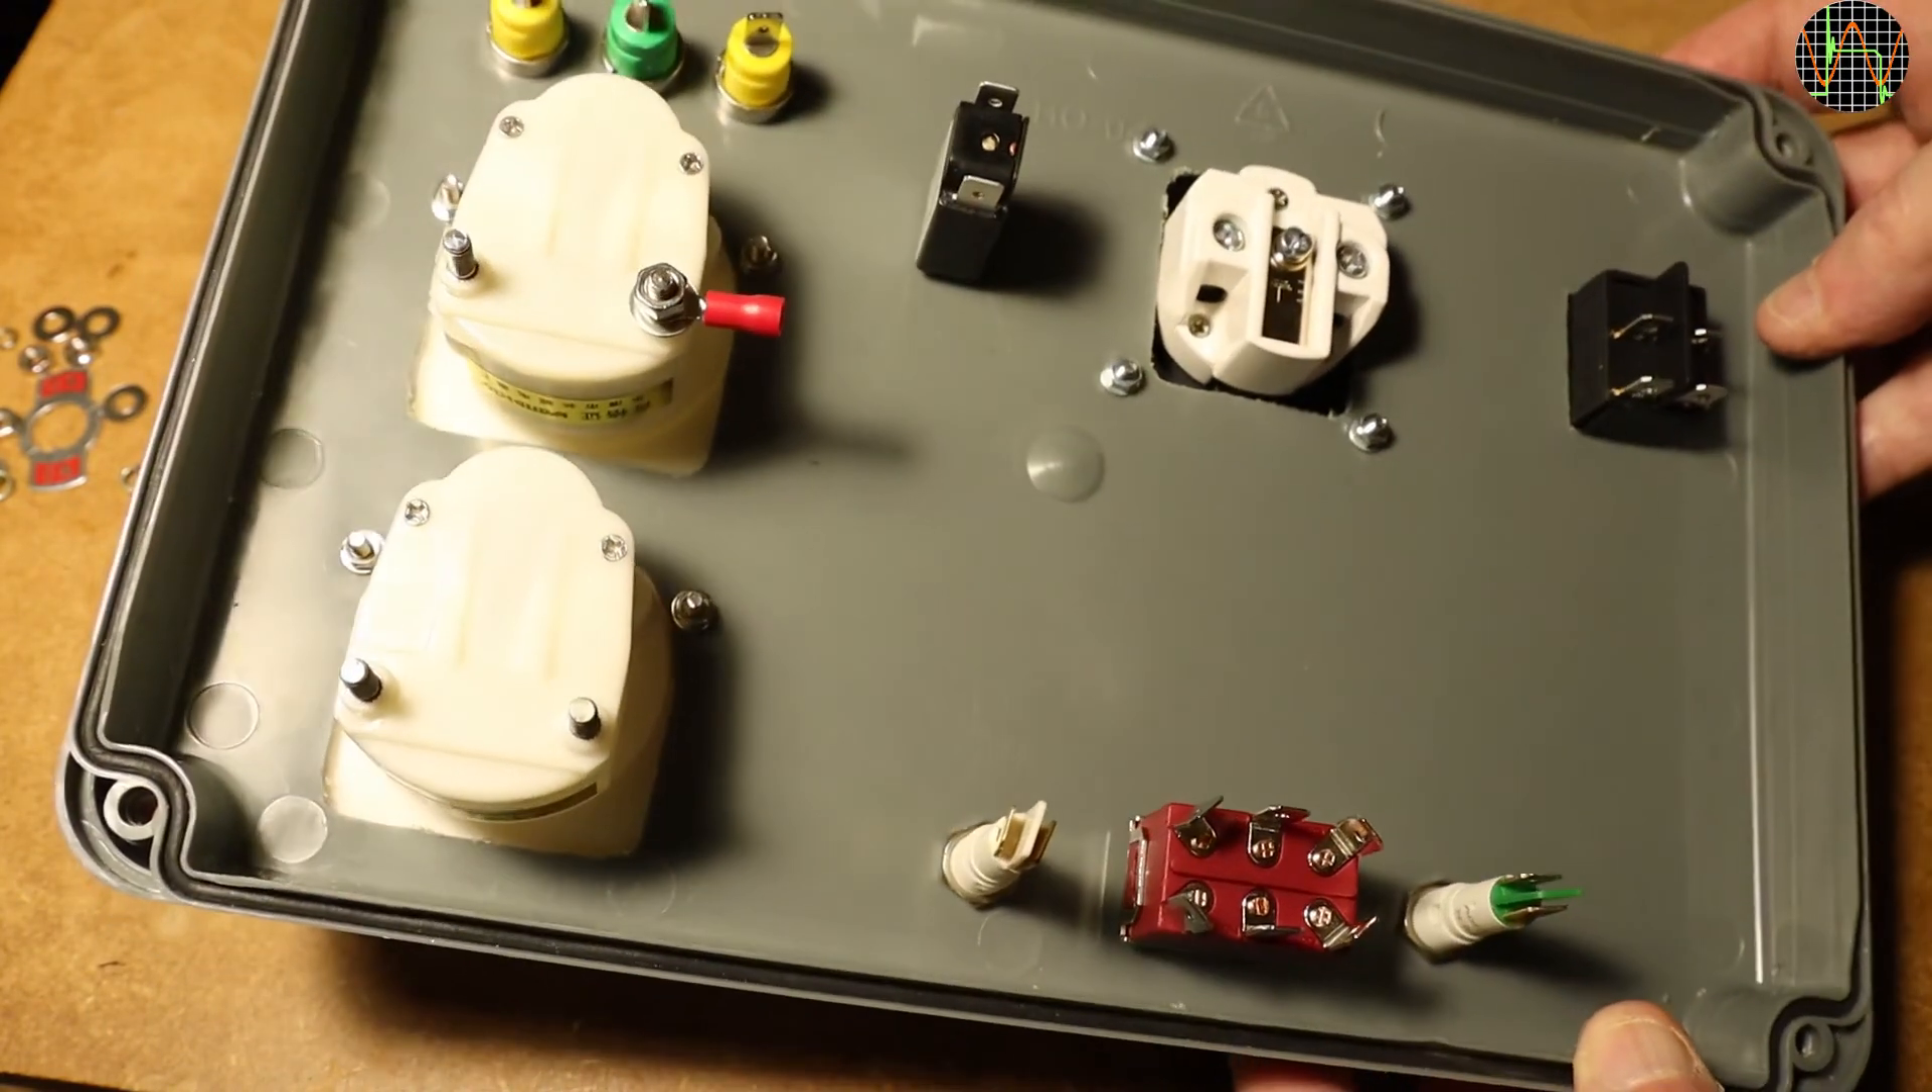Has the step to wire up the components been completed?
No.